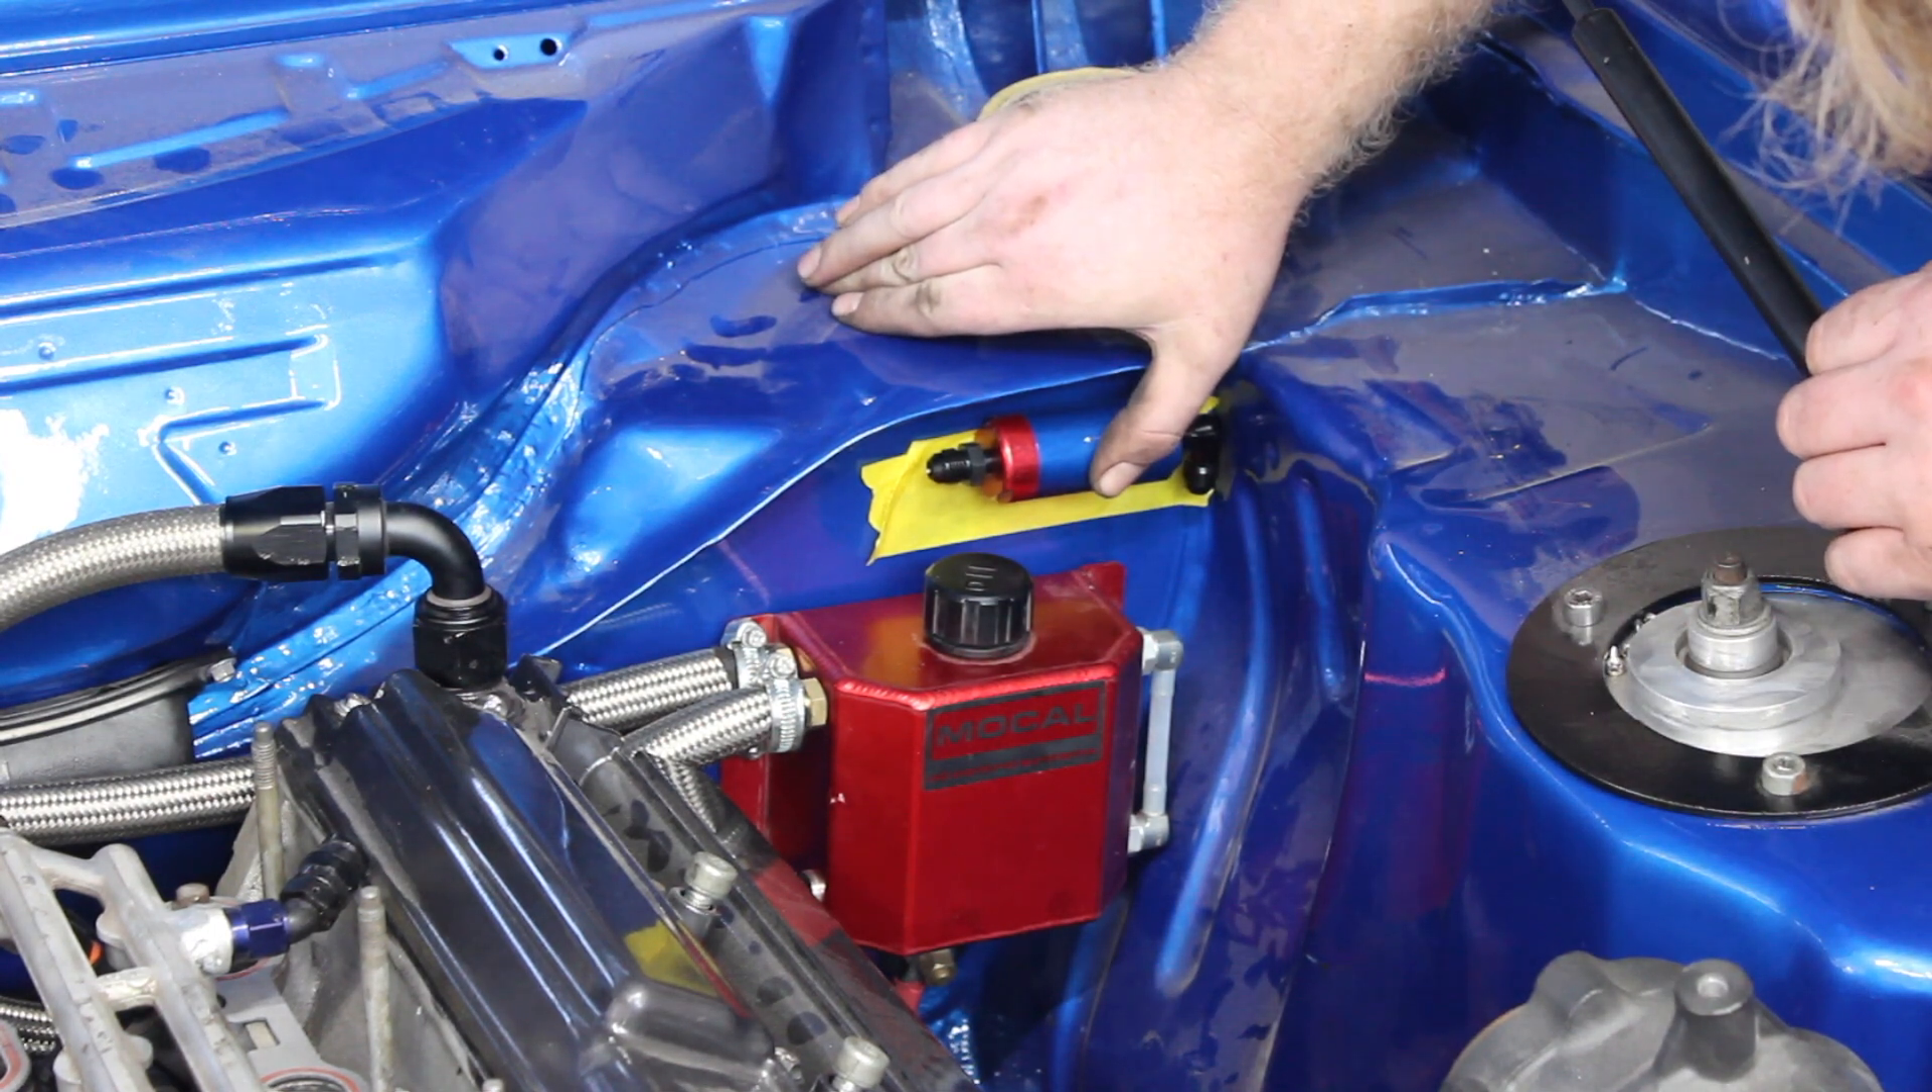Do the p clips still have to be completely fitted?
Yes.